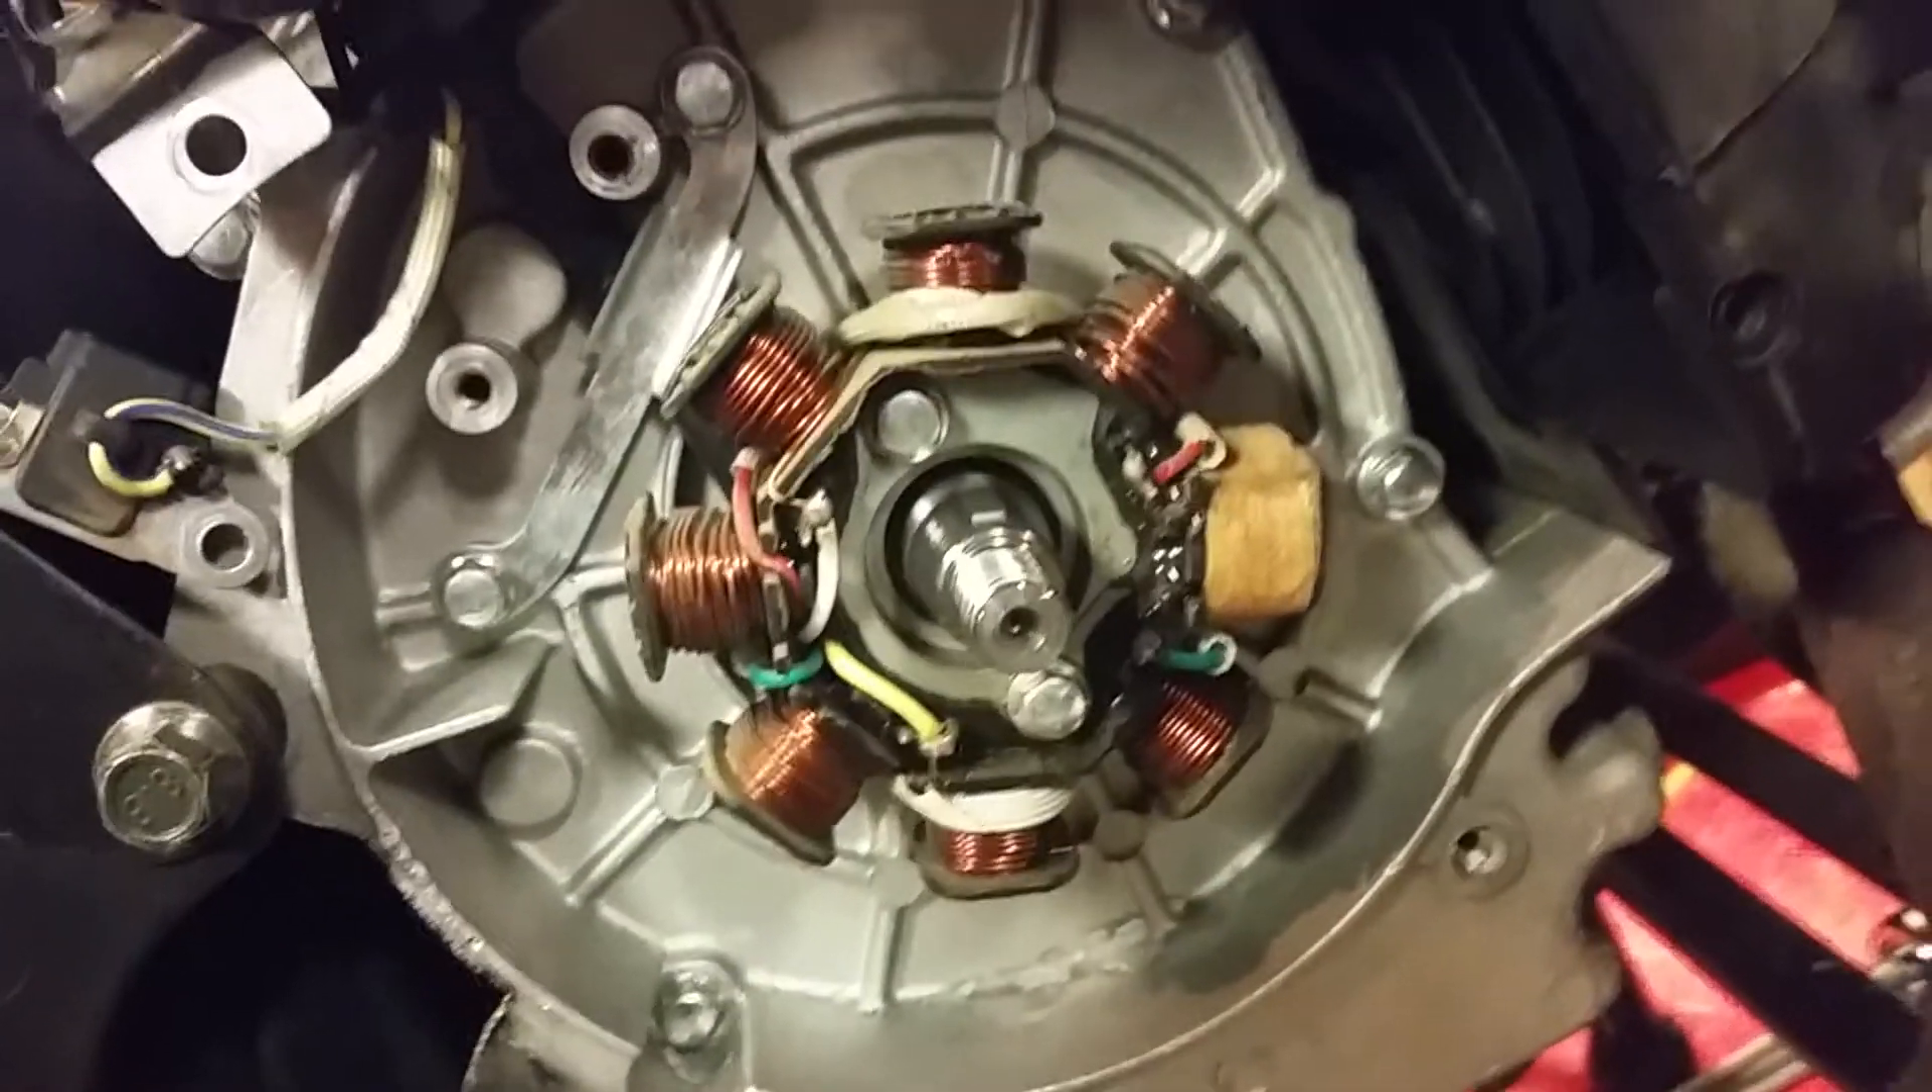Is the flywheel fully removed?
Yes.